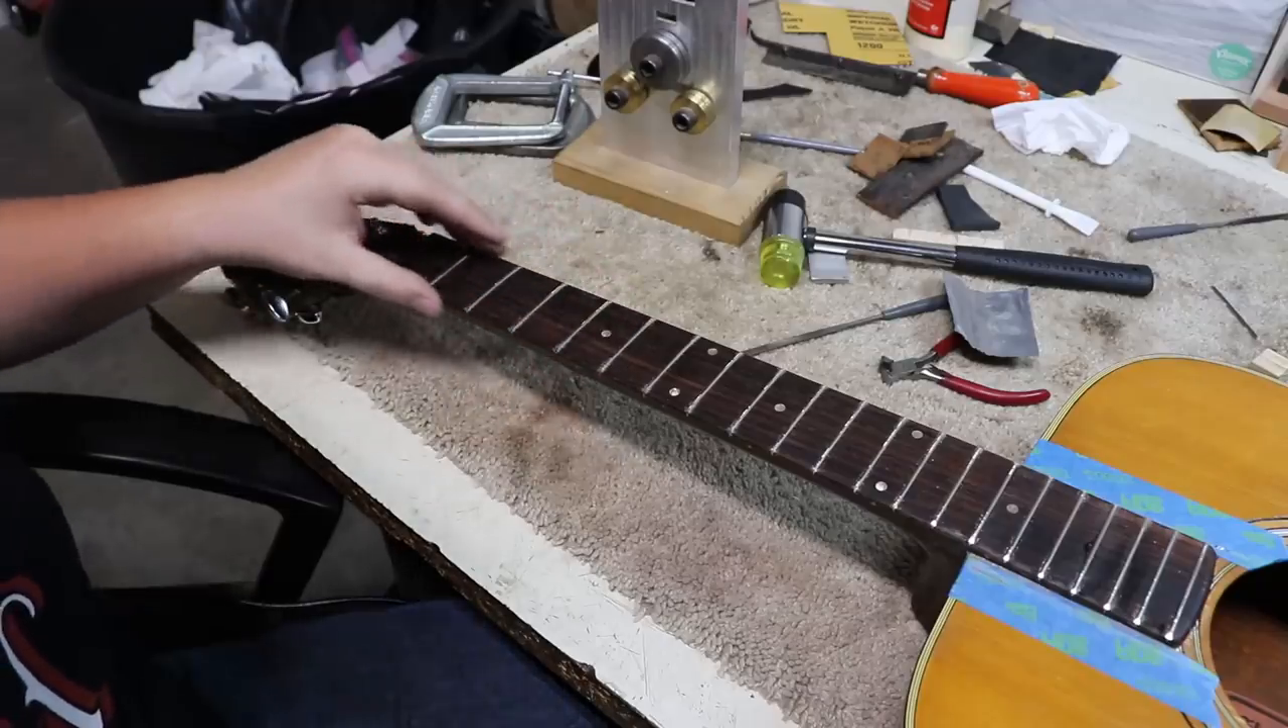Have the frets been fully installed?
Yes.